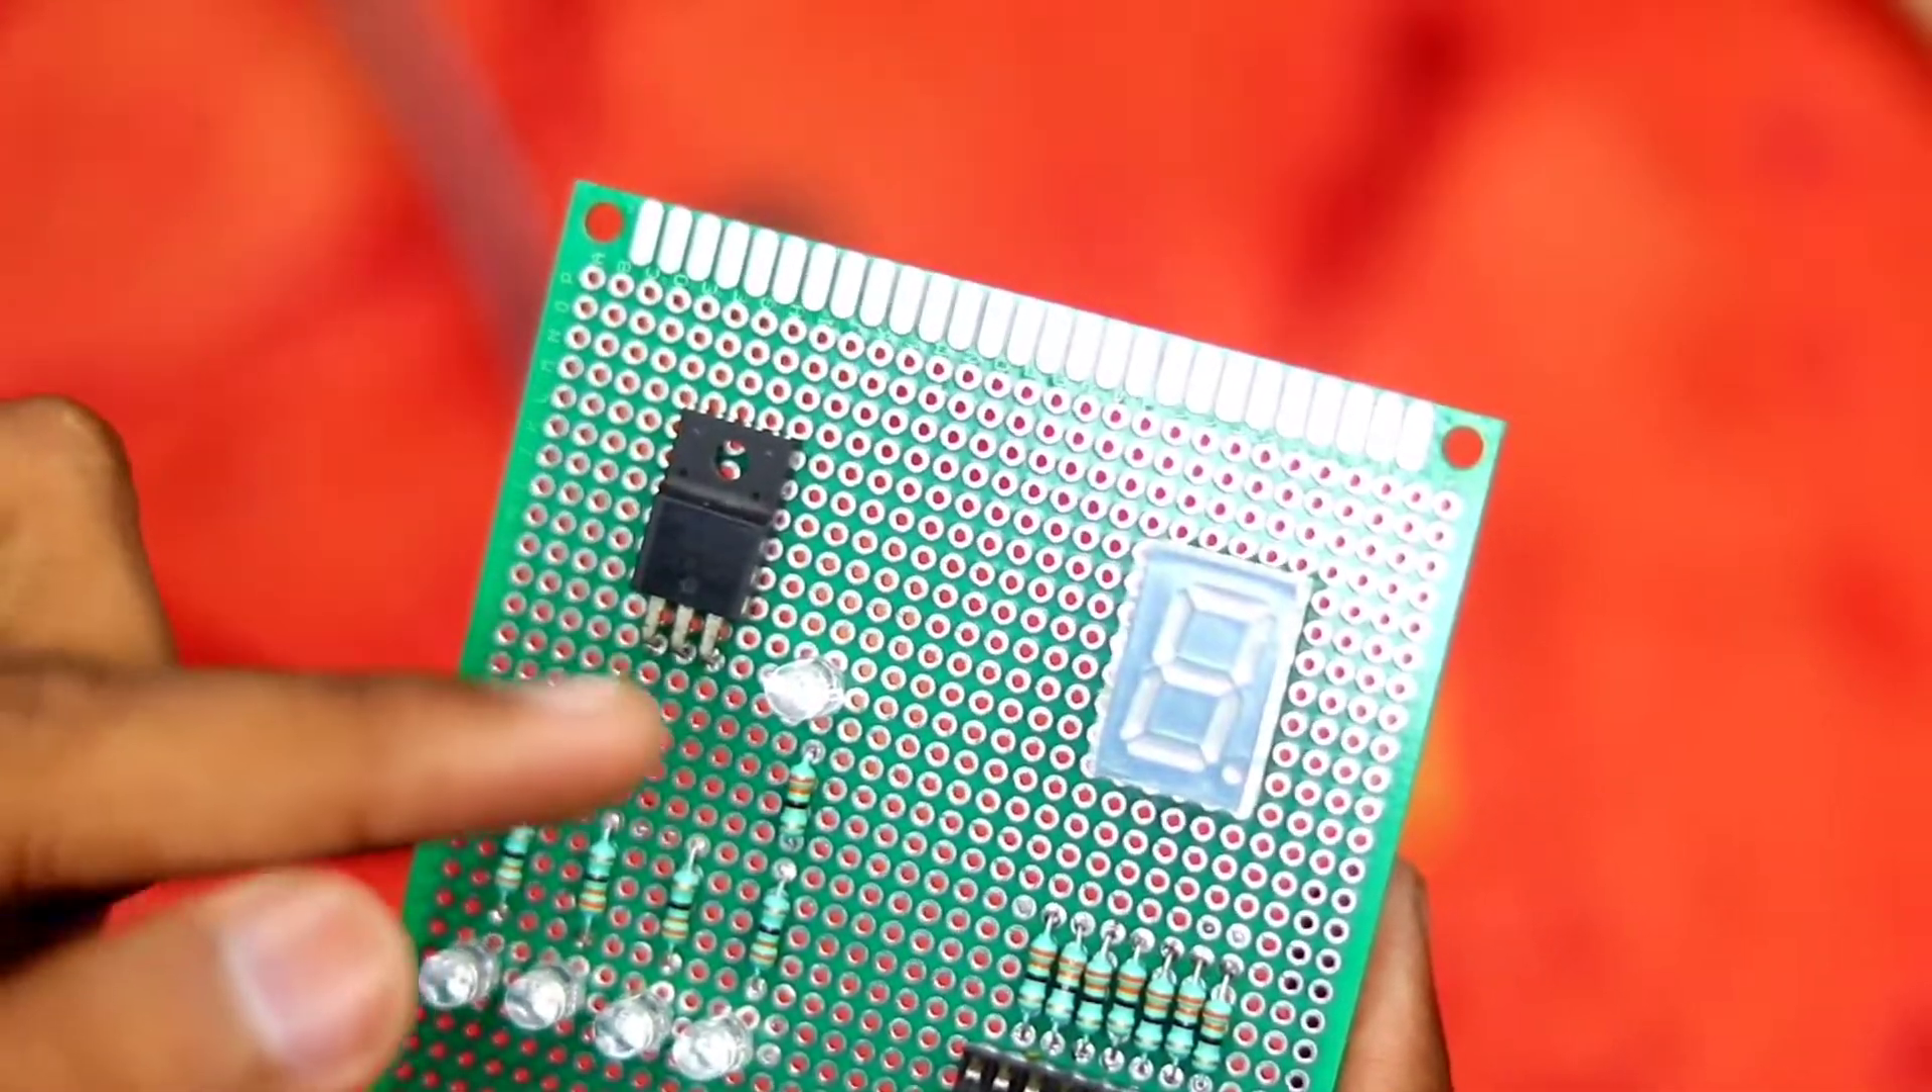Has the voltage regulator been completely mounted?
Yes.